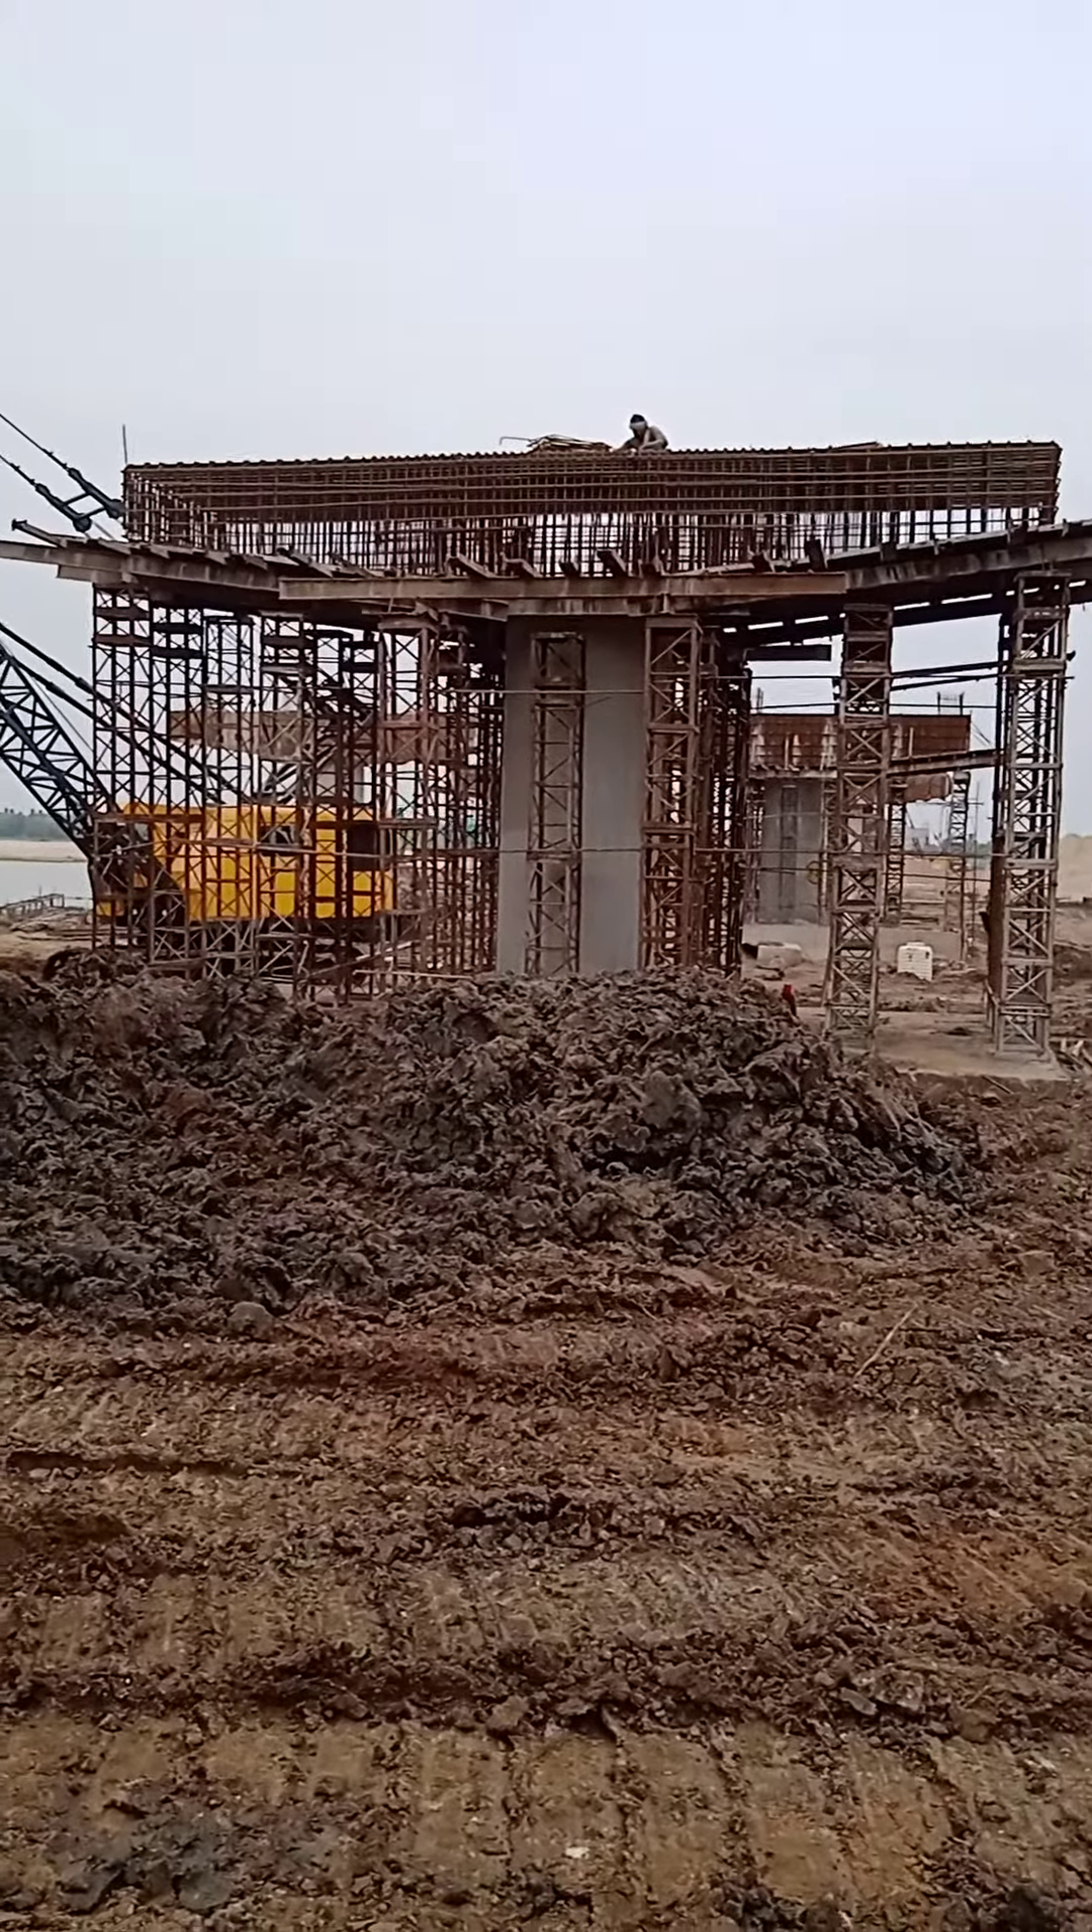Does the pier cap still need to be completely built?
Yes.